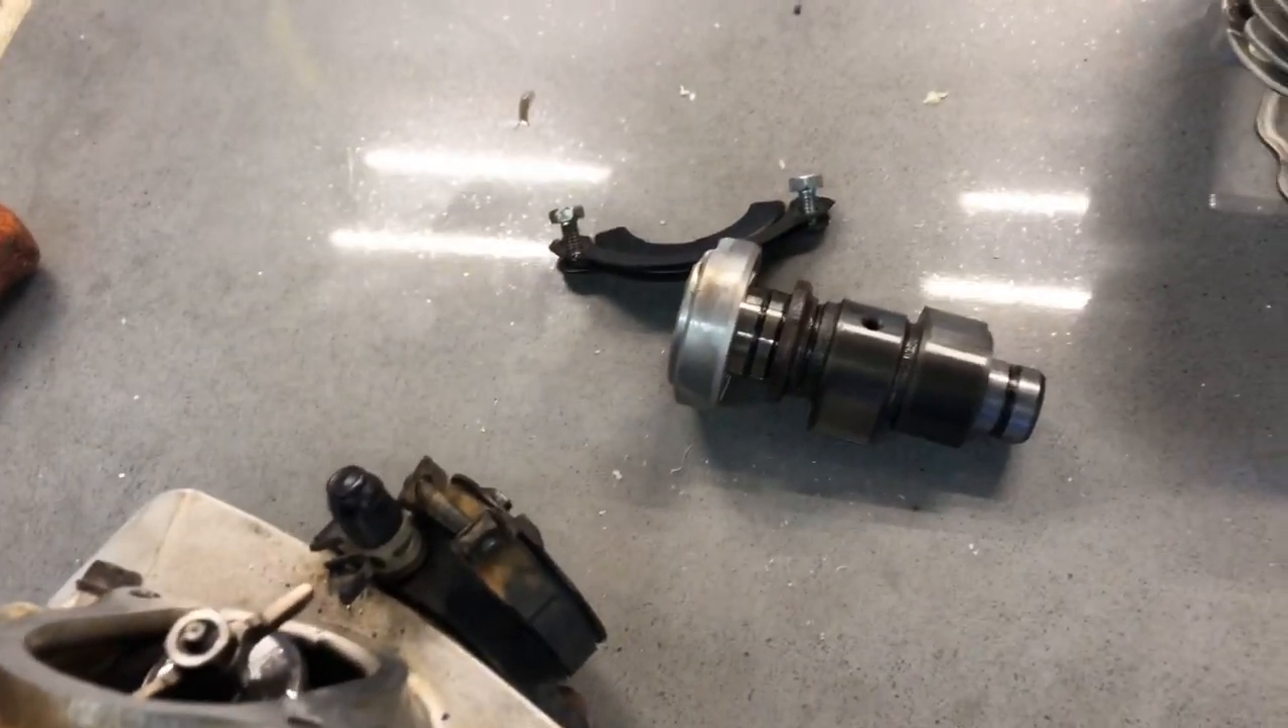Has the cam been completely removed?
Yes.